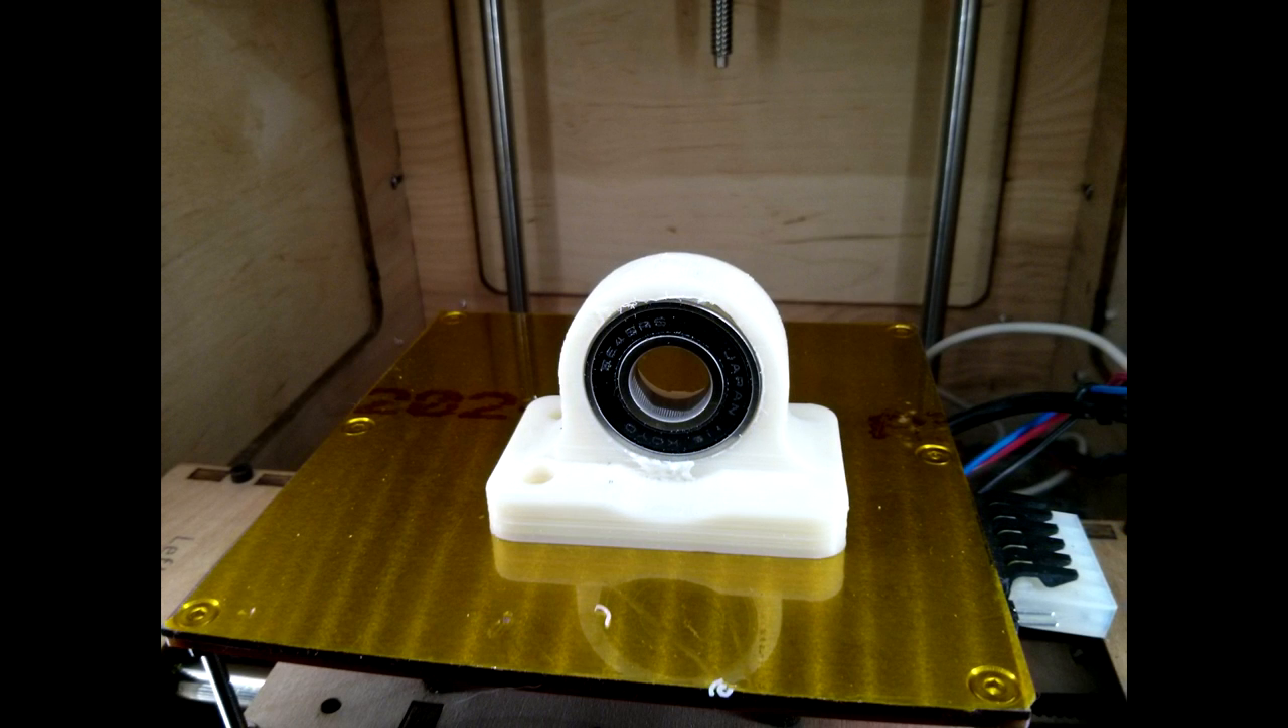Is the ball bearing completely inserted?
Yes.